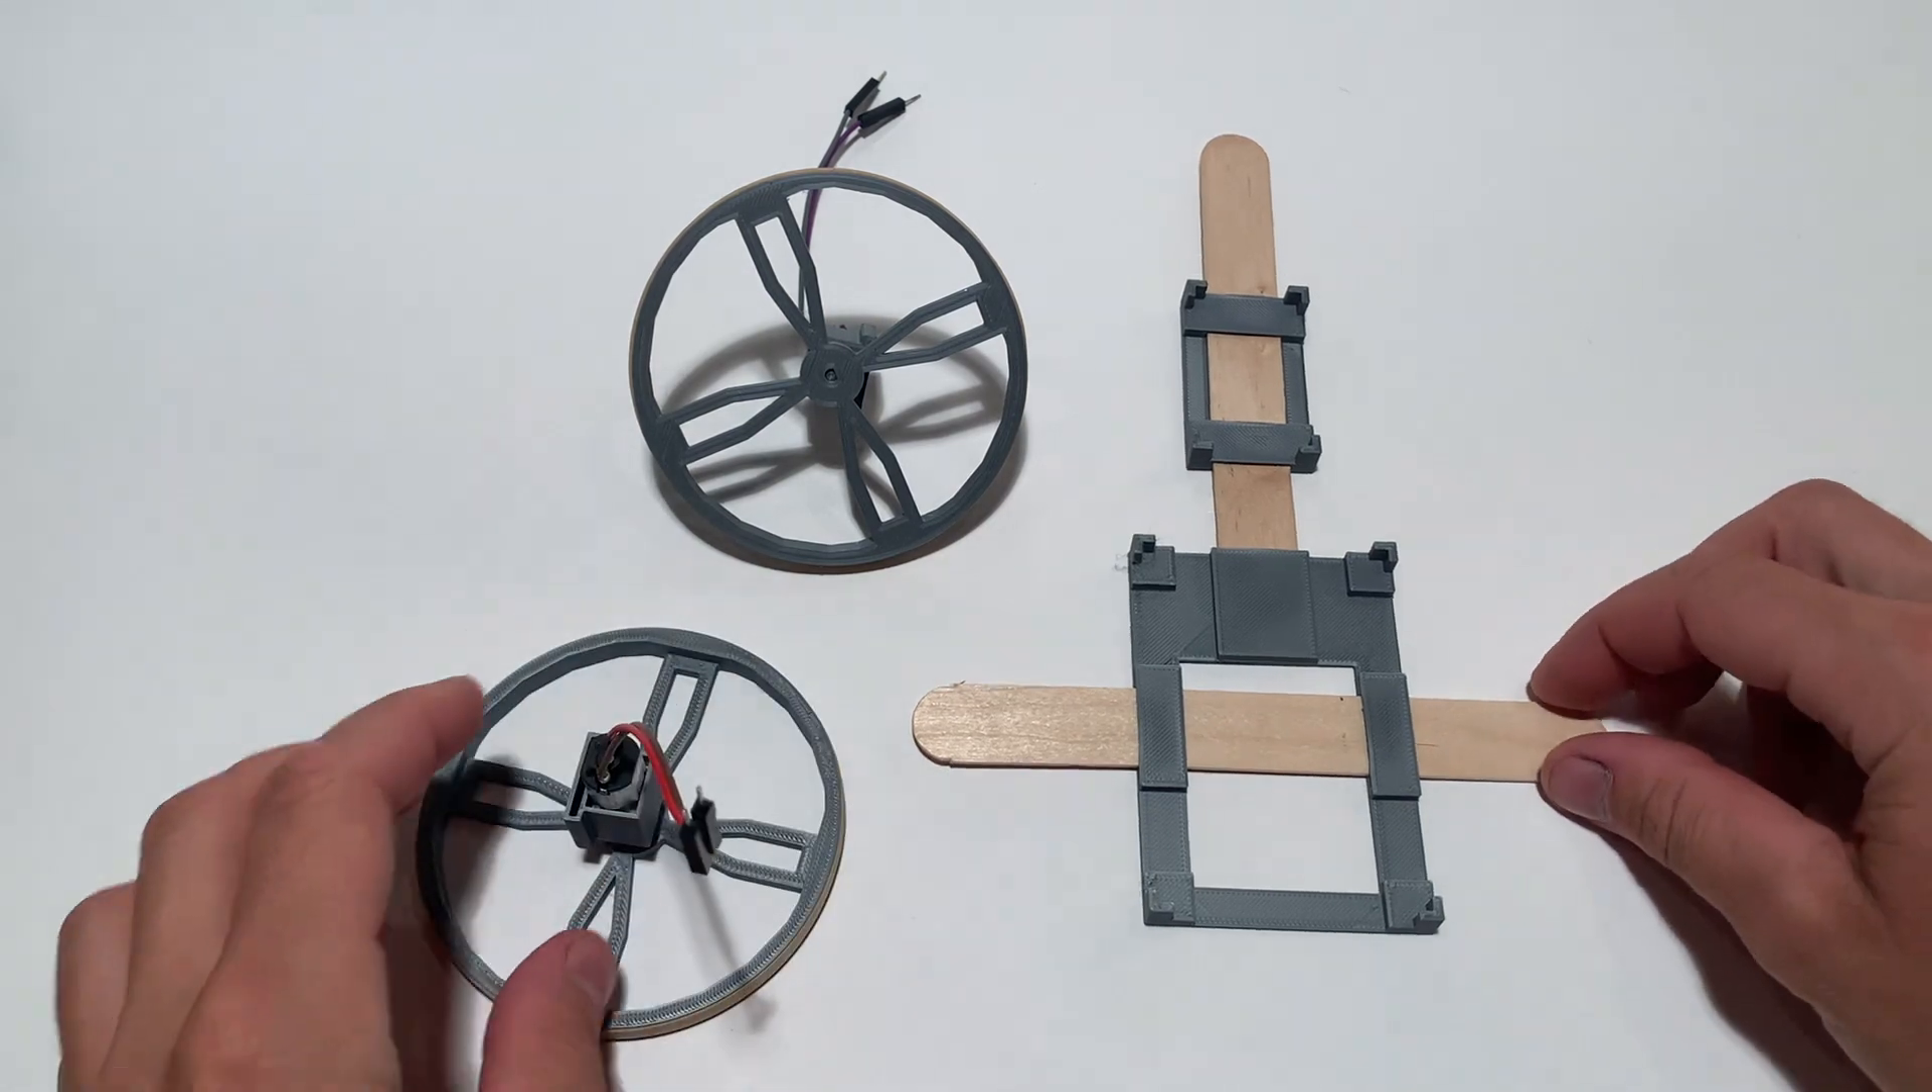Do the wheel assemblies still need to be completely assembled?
No.